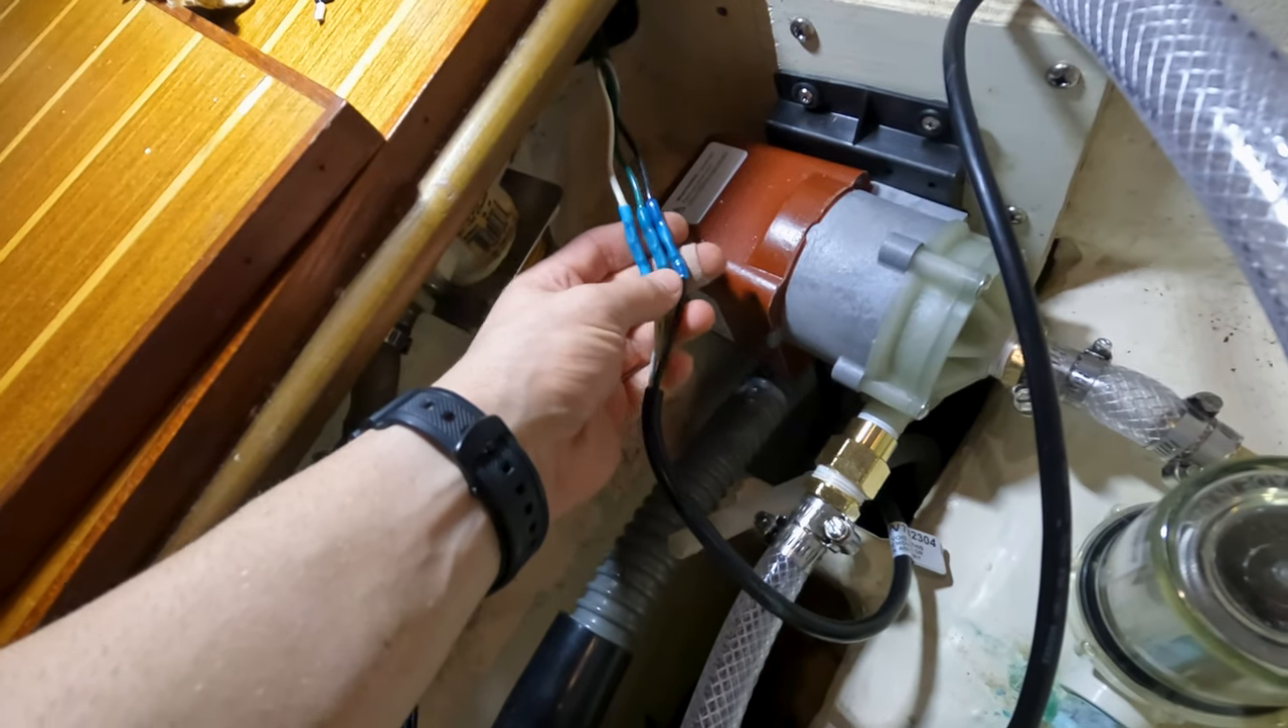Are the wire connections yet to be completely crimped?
No.